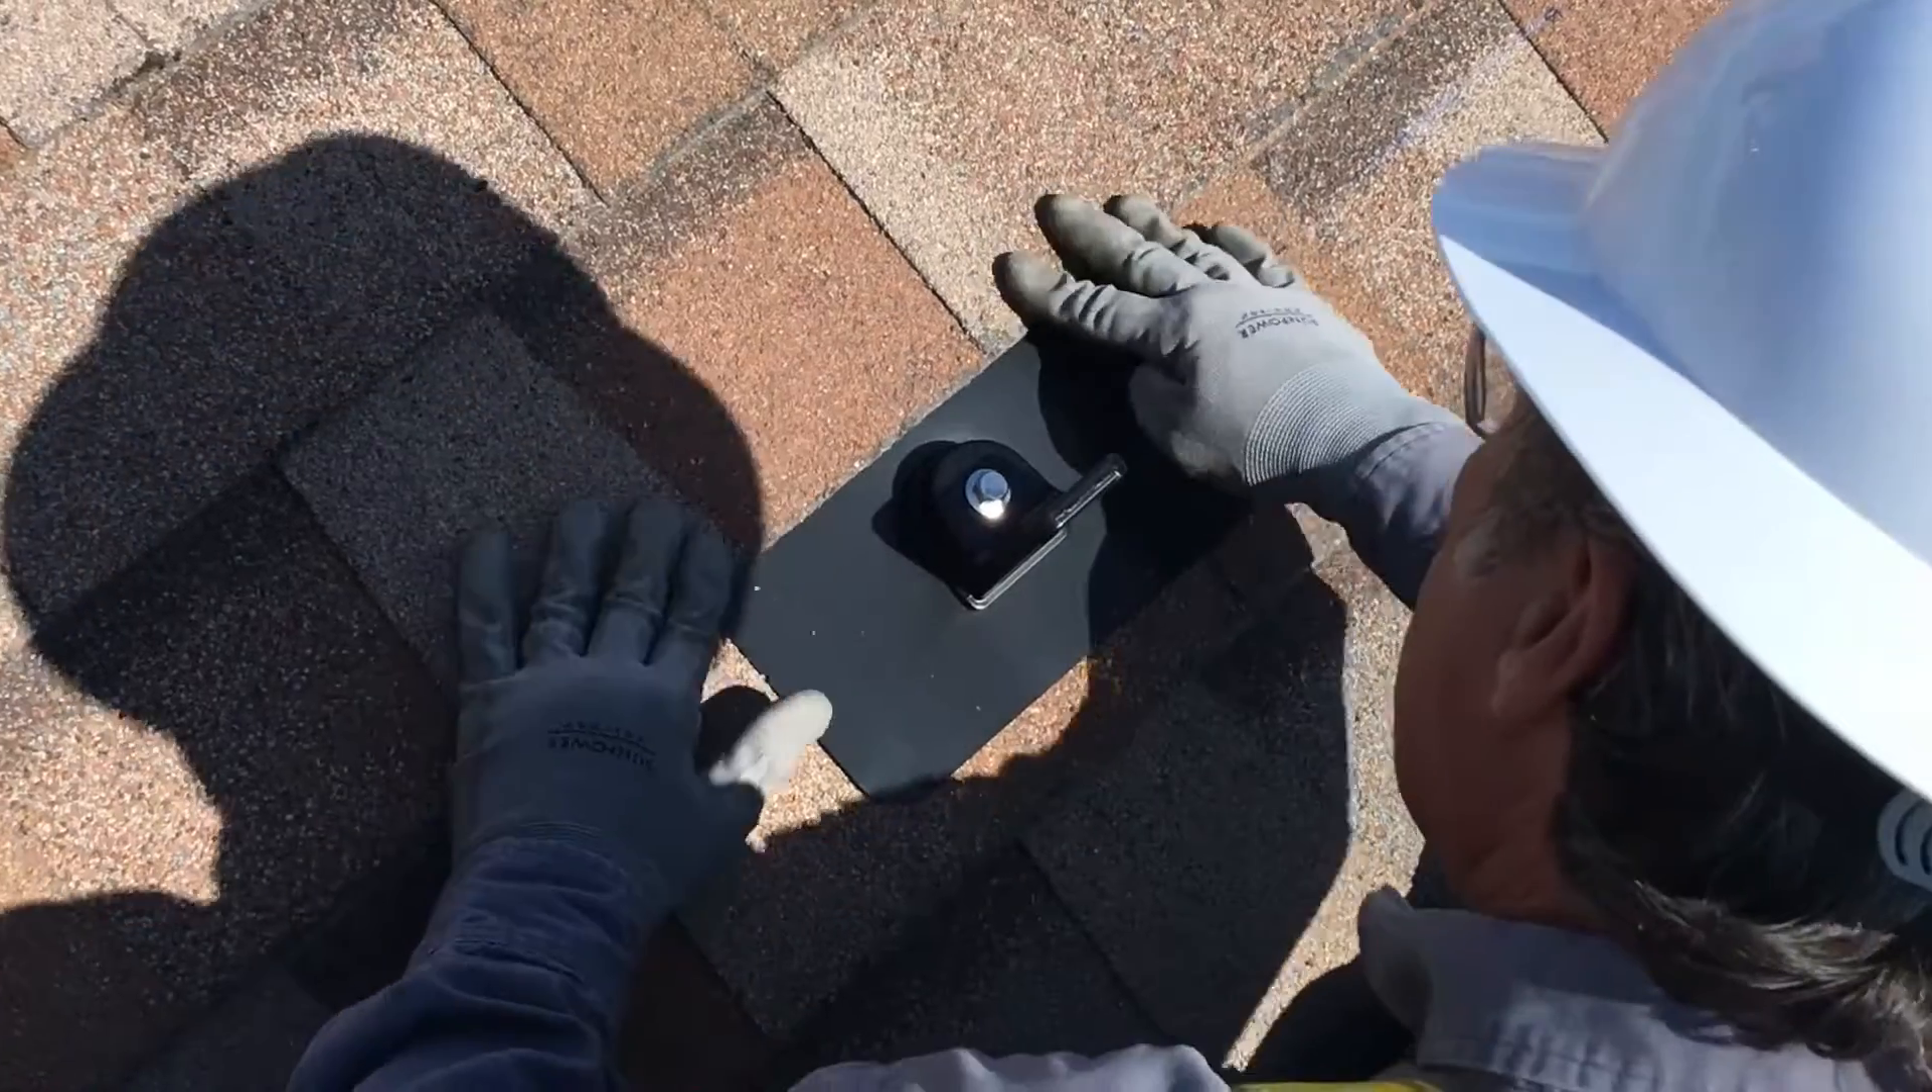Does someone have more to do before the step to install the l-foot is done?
No.